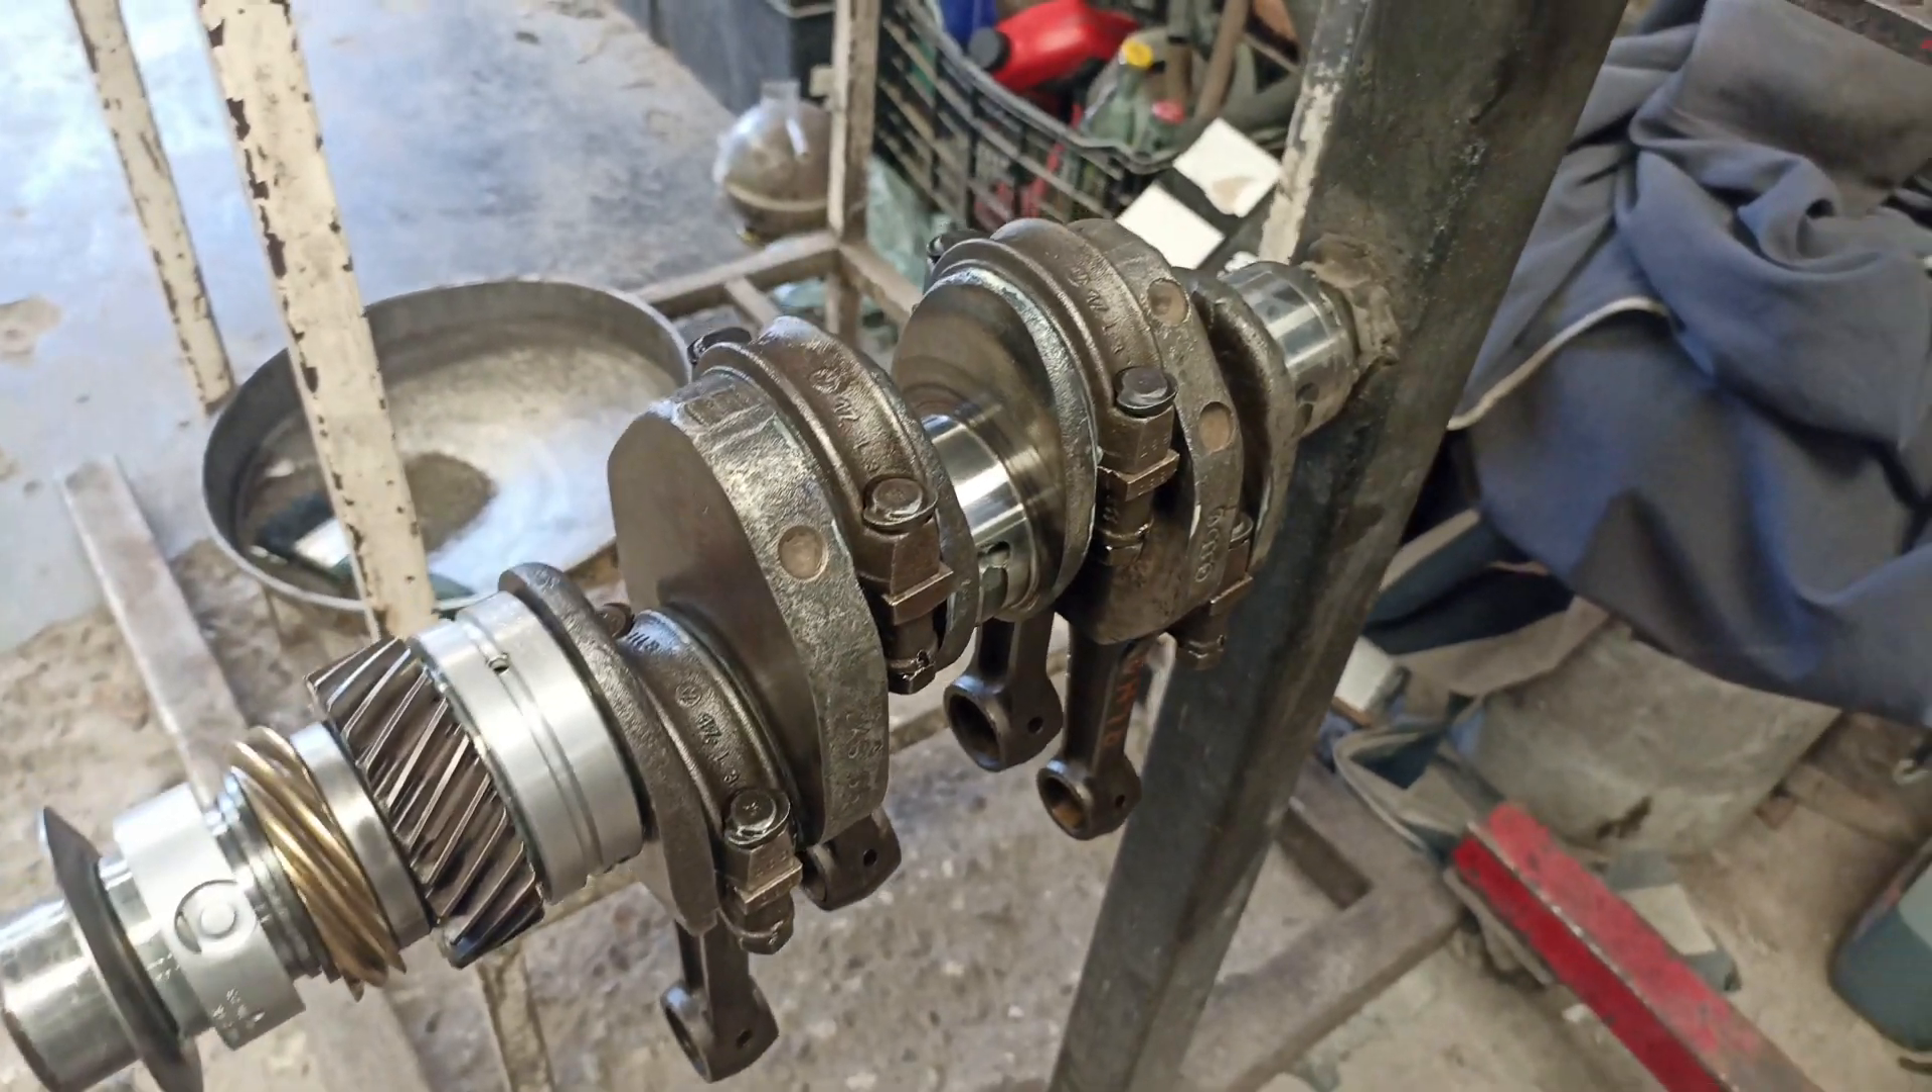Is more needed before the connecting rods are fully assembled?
No.